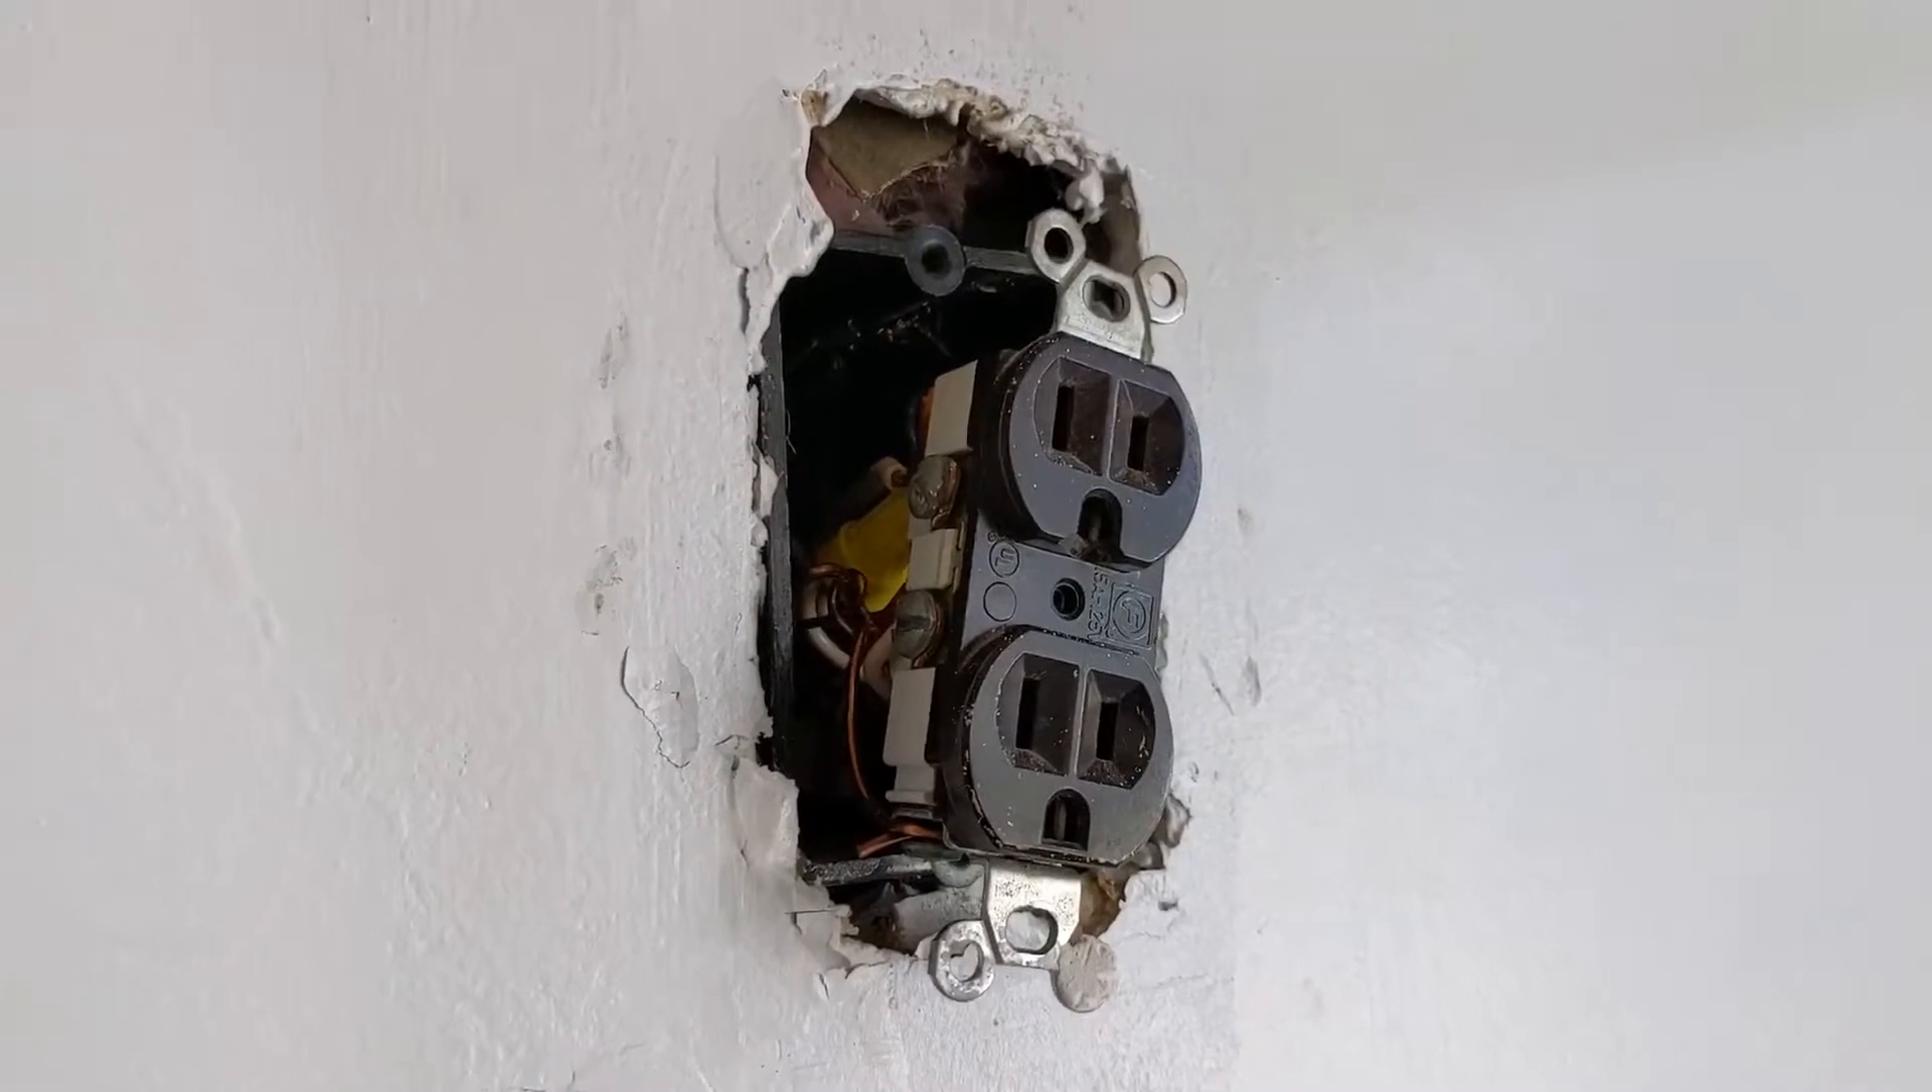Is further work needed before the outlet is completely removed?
Yes.